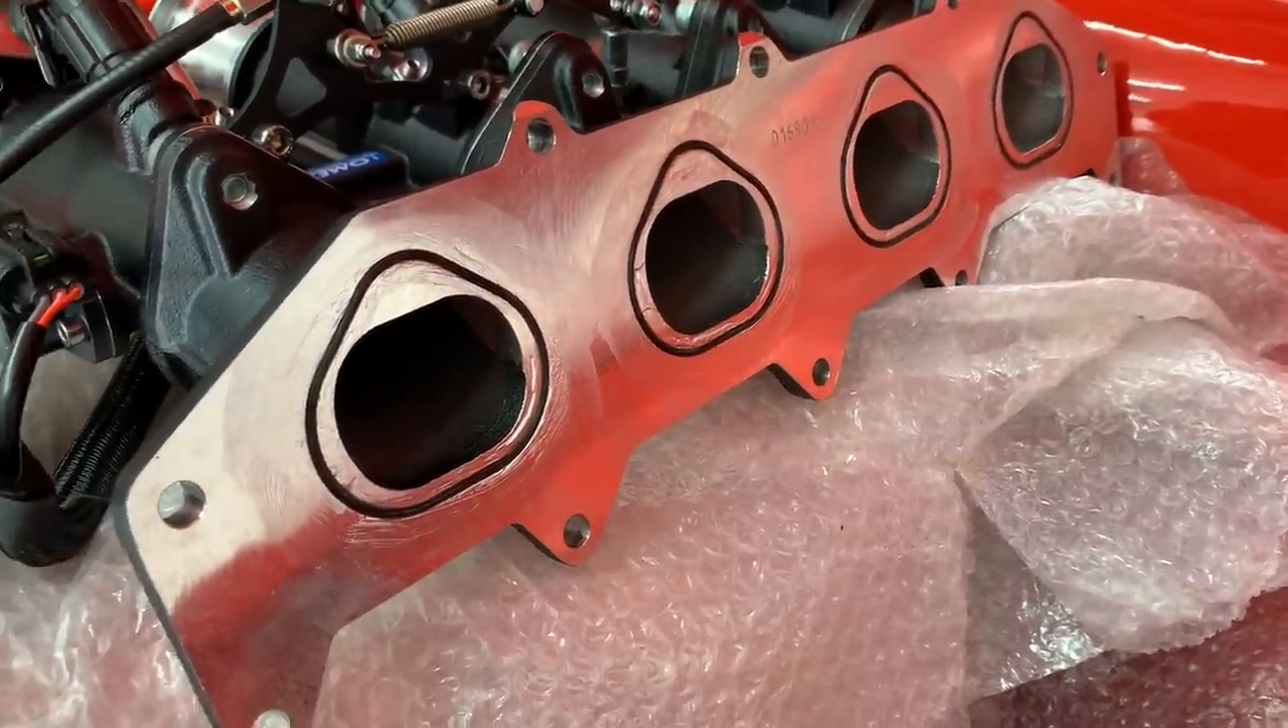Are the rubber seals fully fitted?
Yes.